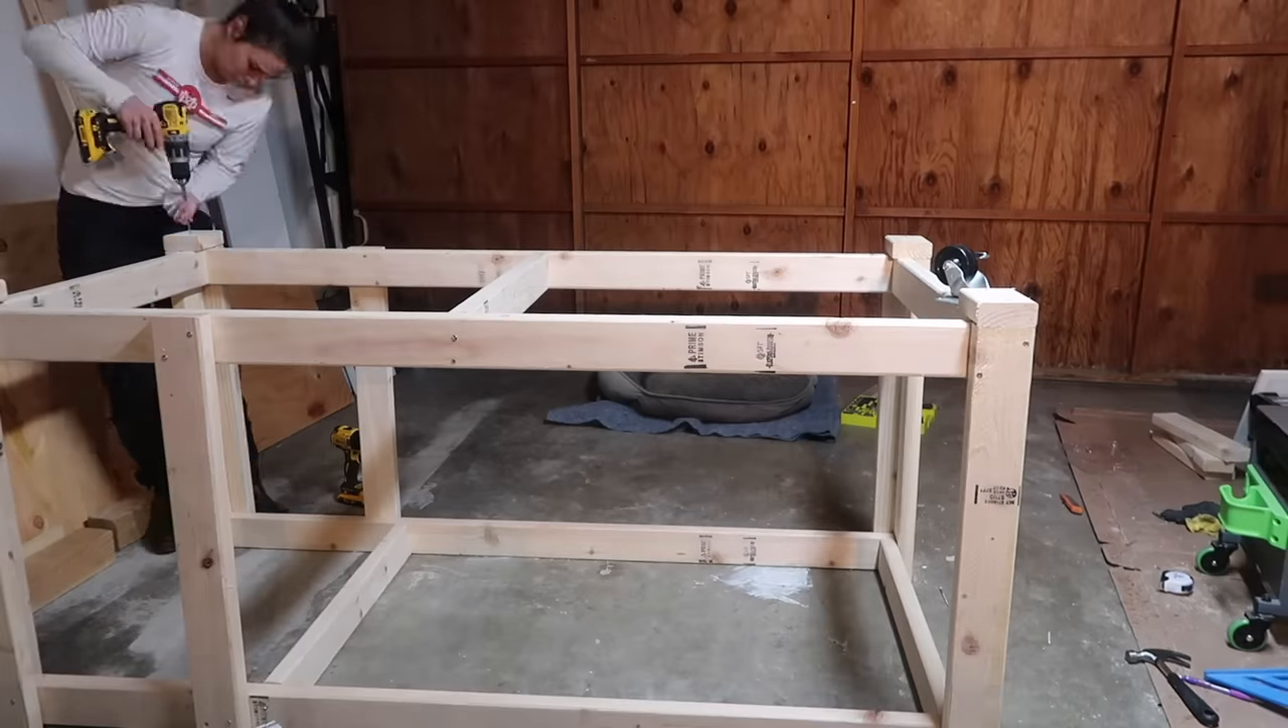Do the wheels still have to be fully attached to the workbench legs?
Yes.